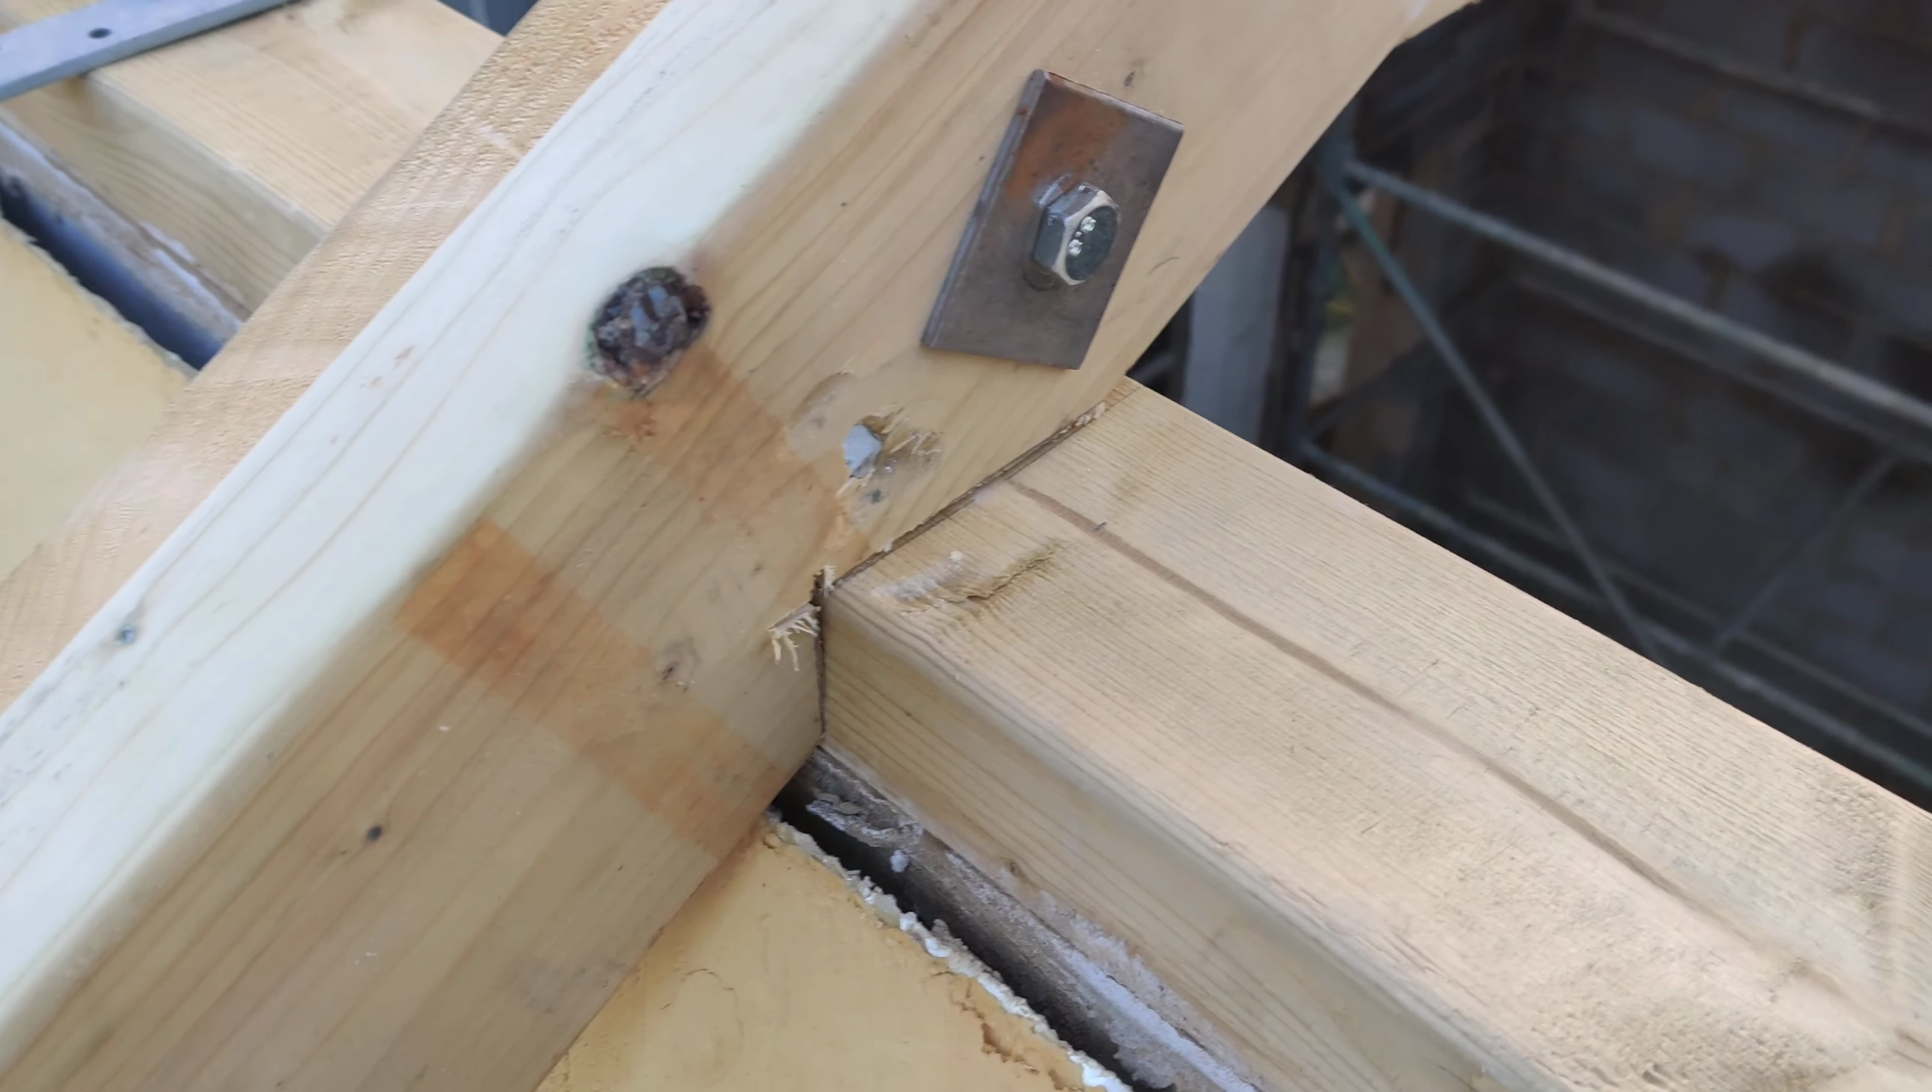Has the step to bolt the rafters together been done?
Yes.